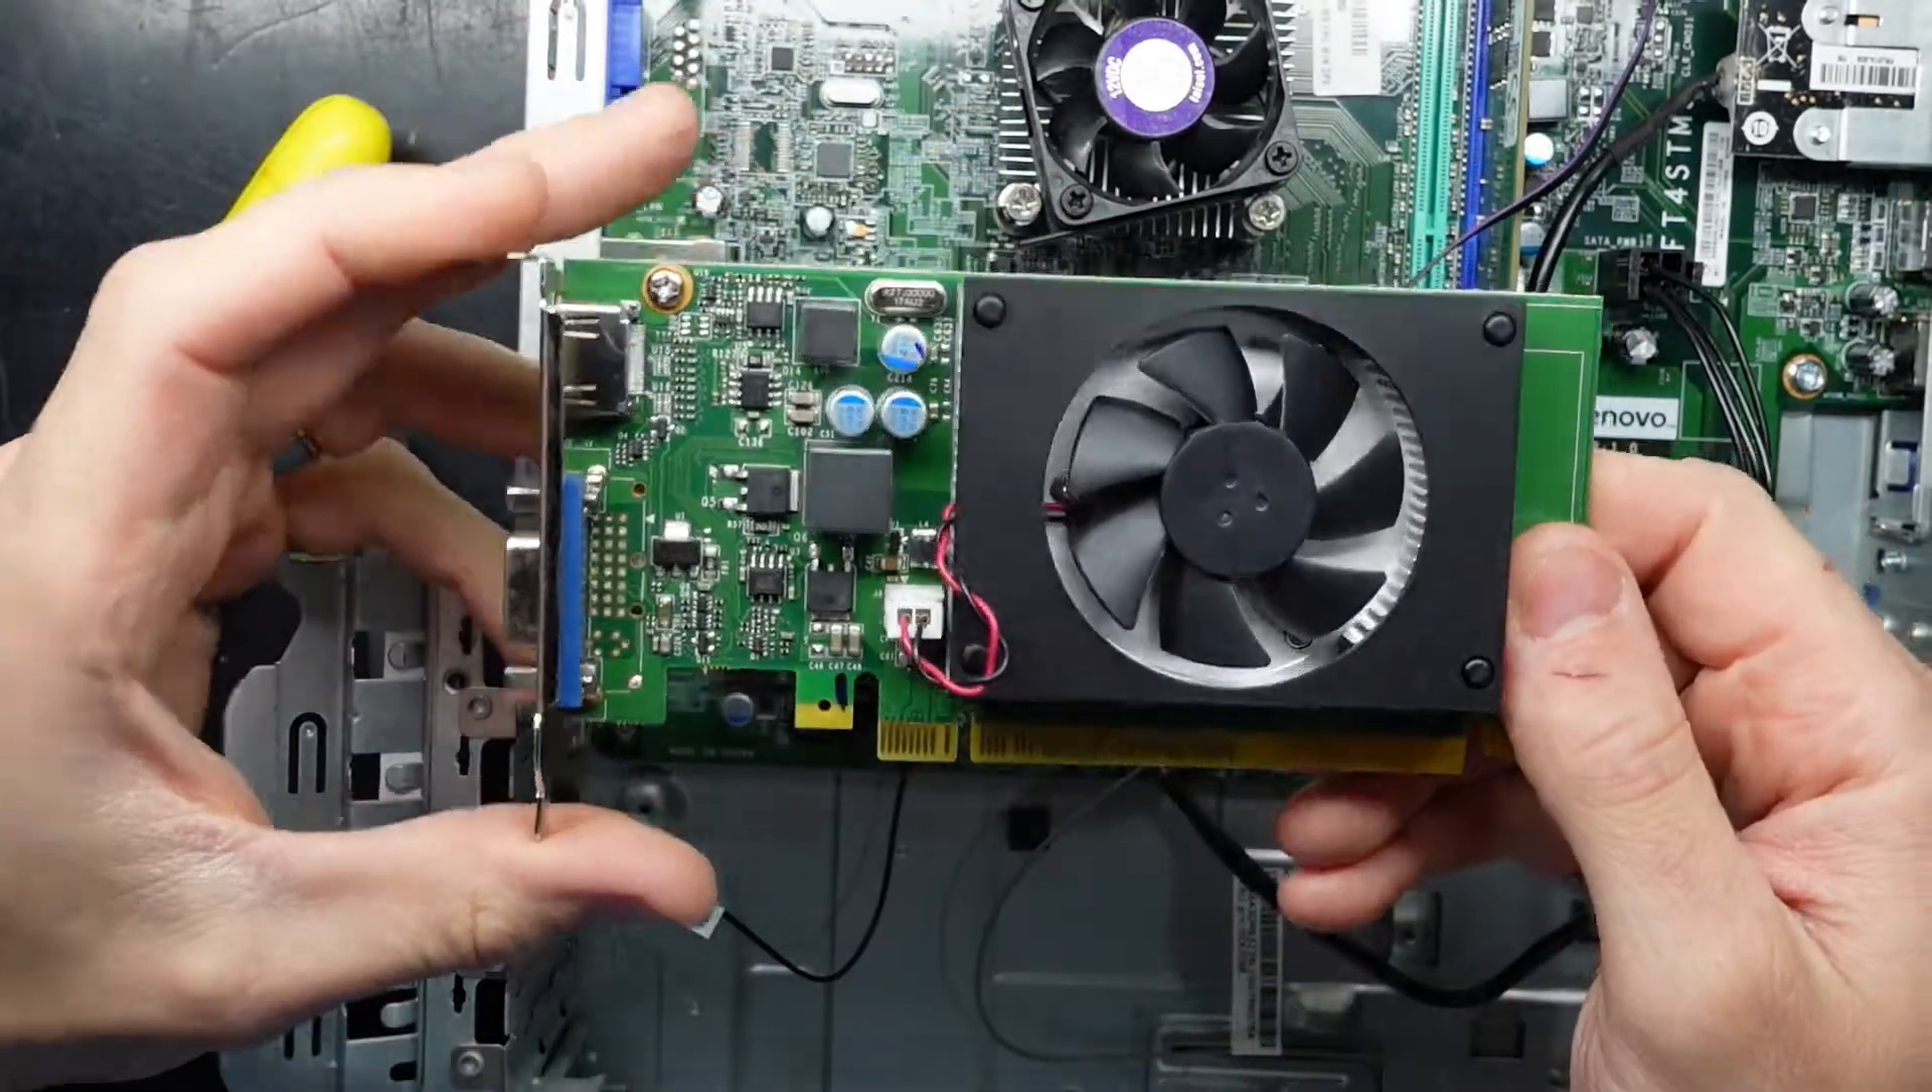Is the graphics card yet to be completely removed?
No.